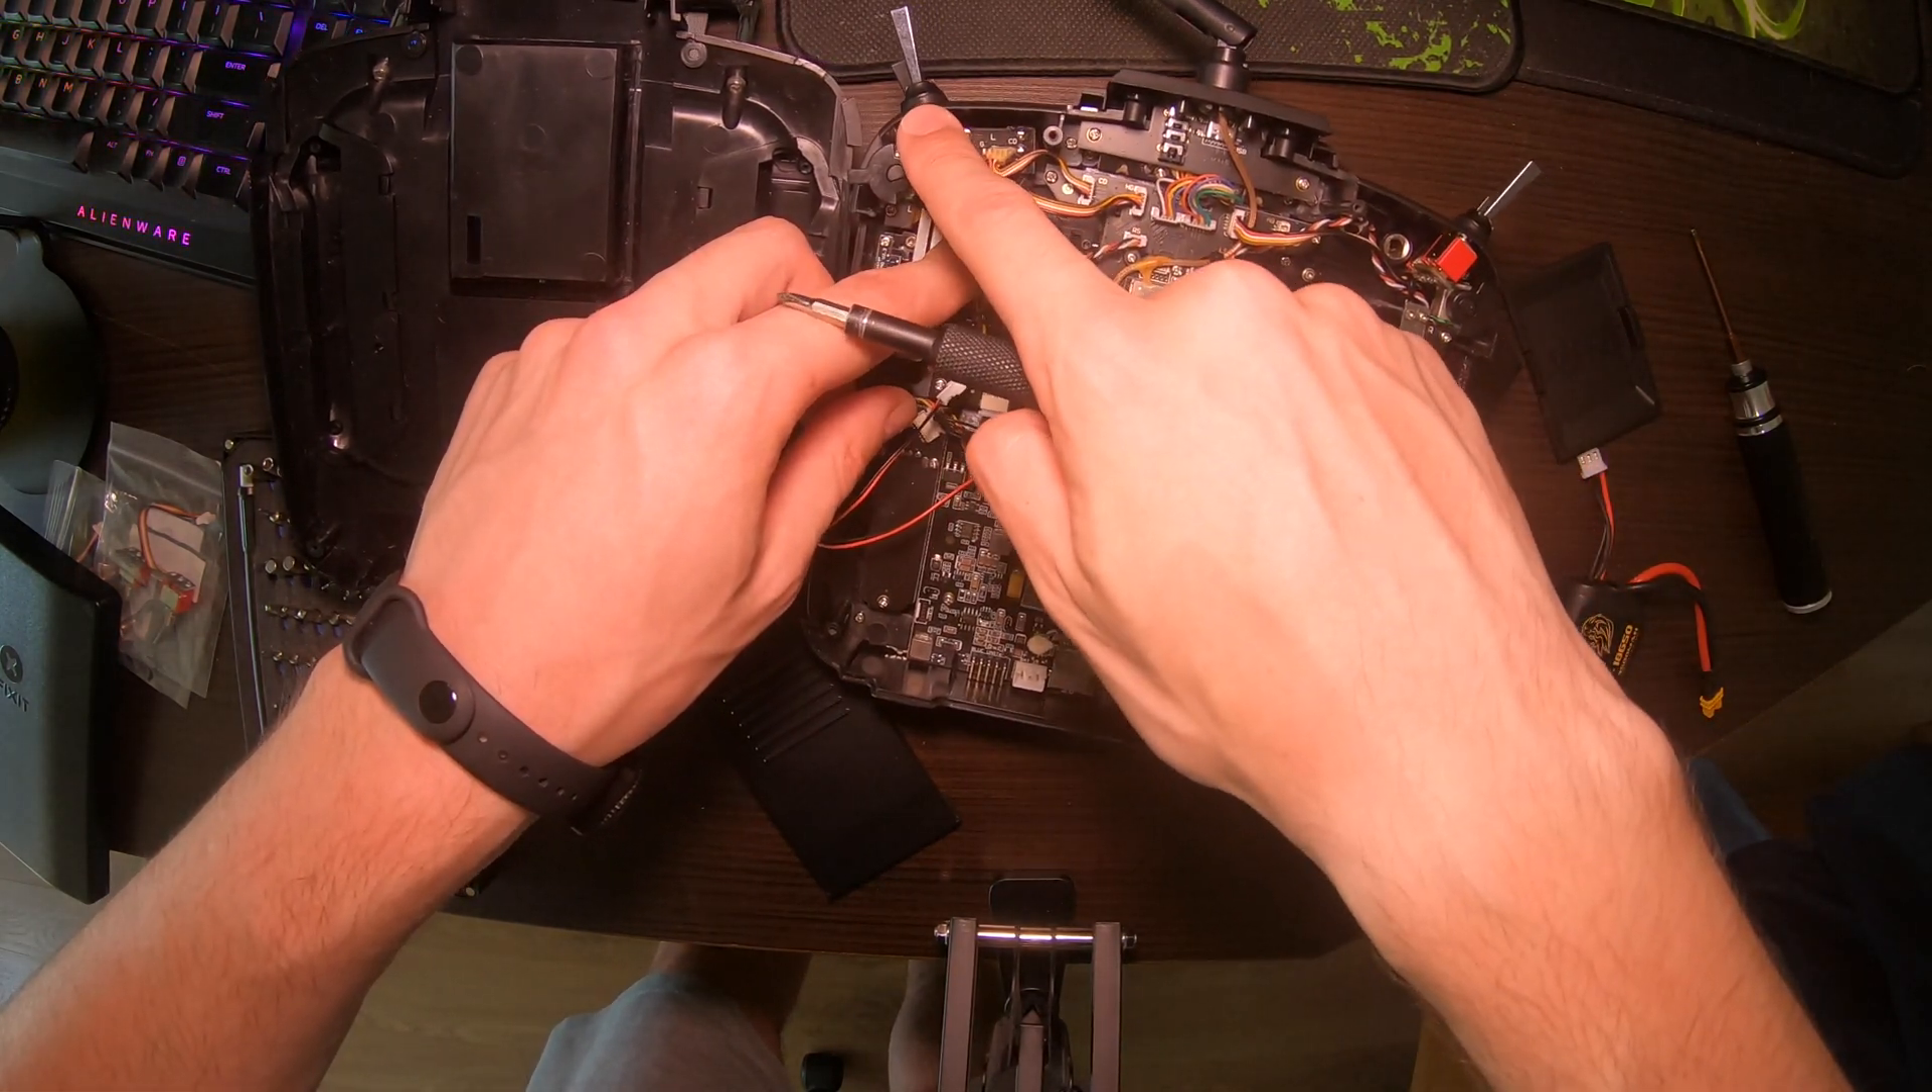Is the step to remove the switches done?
No.